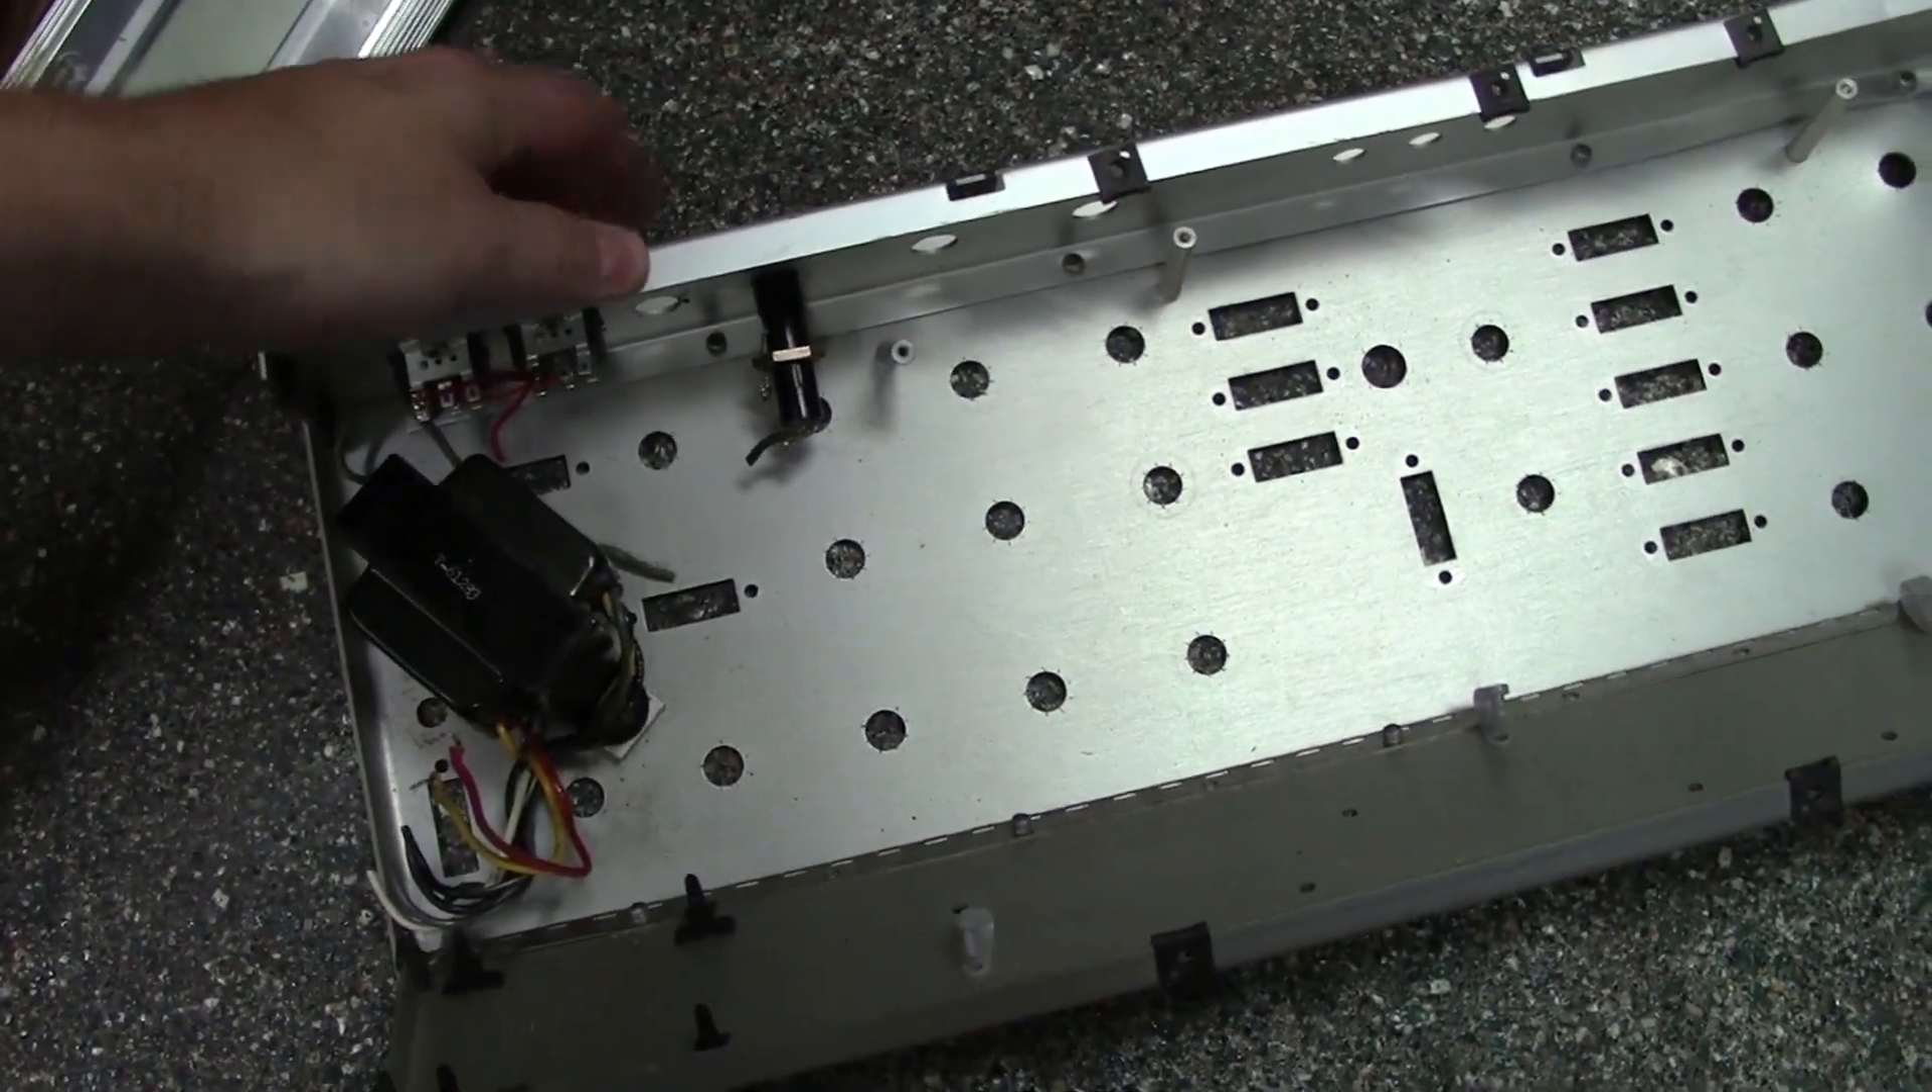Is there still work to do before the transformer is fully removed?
Yes.